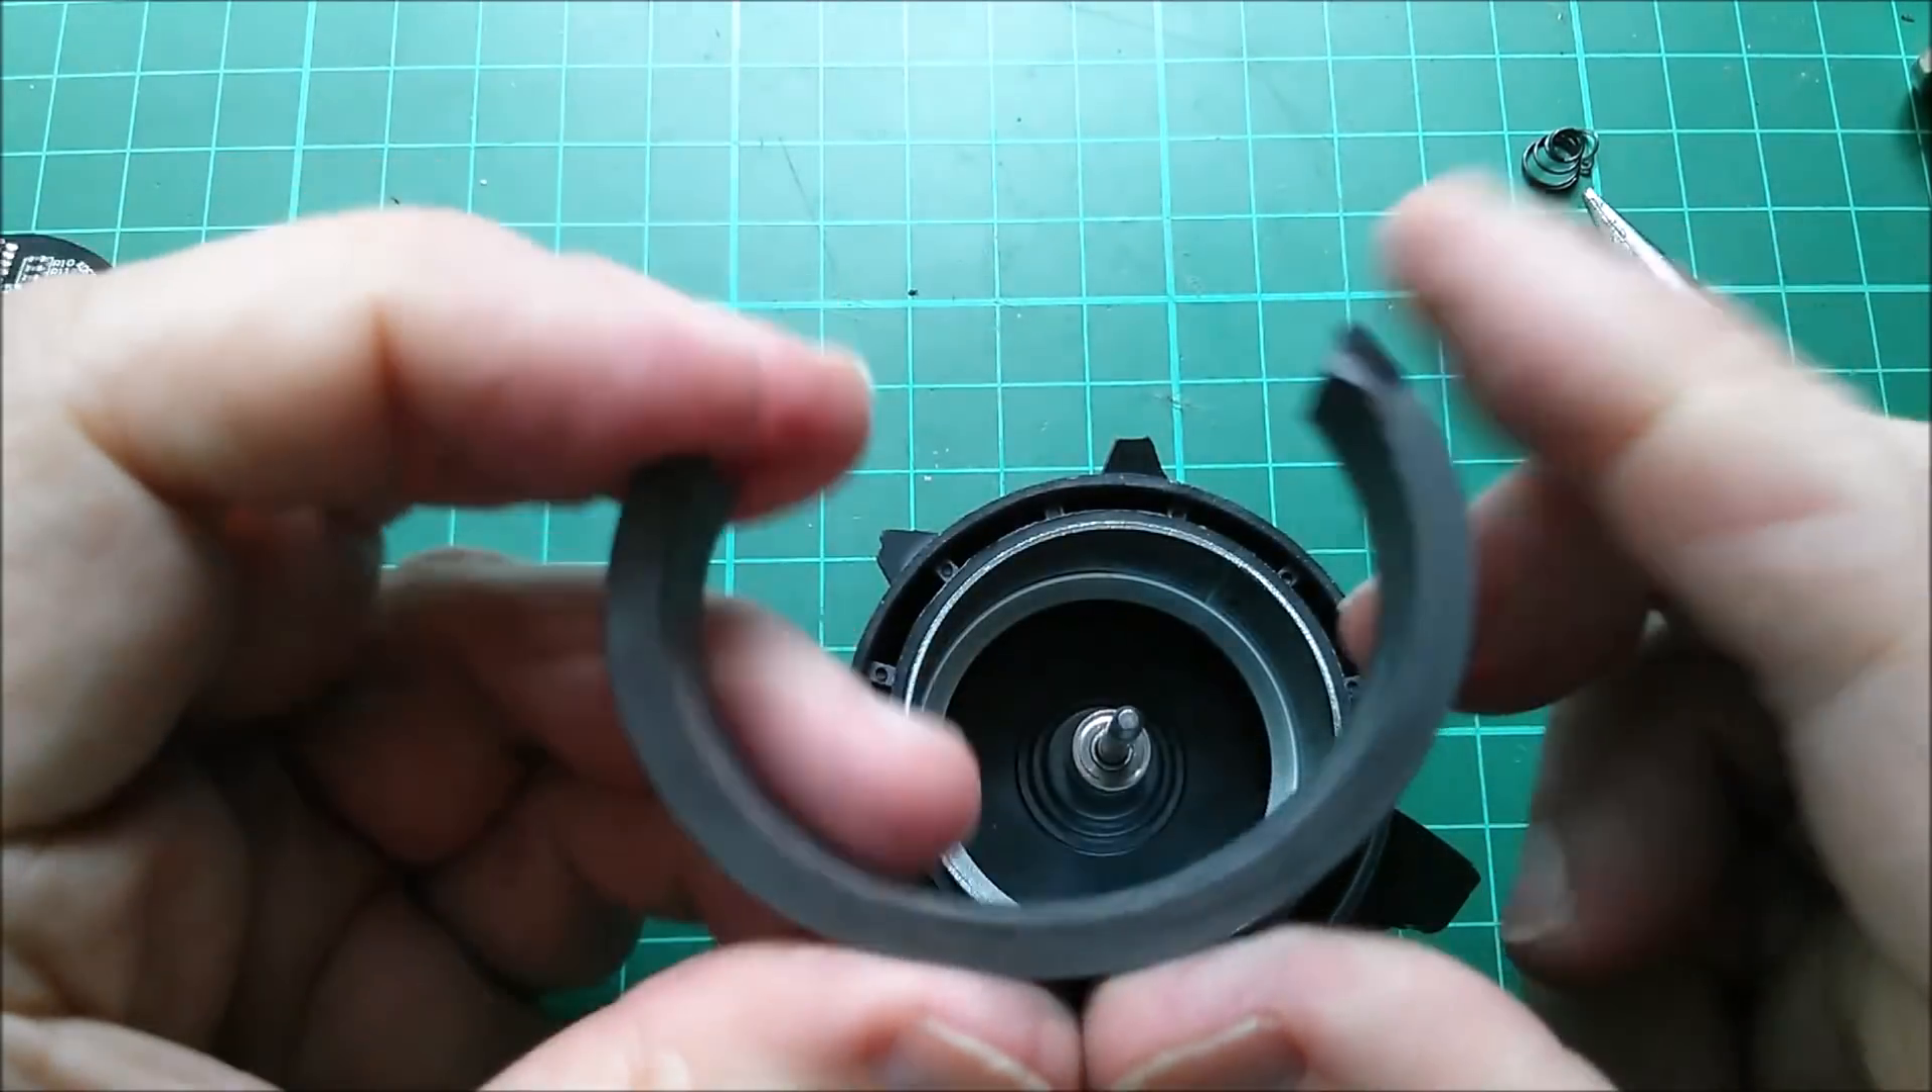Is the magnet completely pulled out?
Yes.